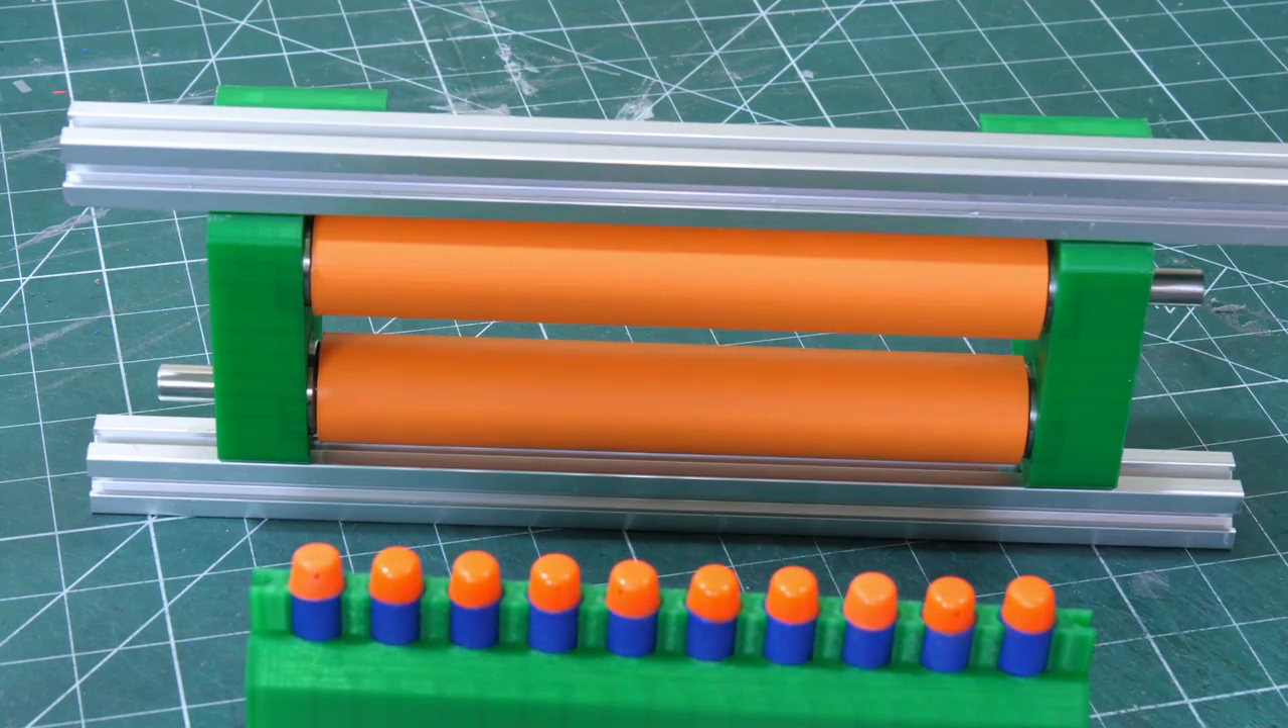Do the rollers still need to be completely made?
No.